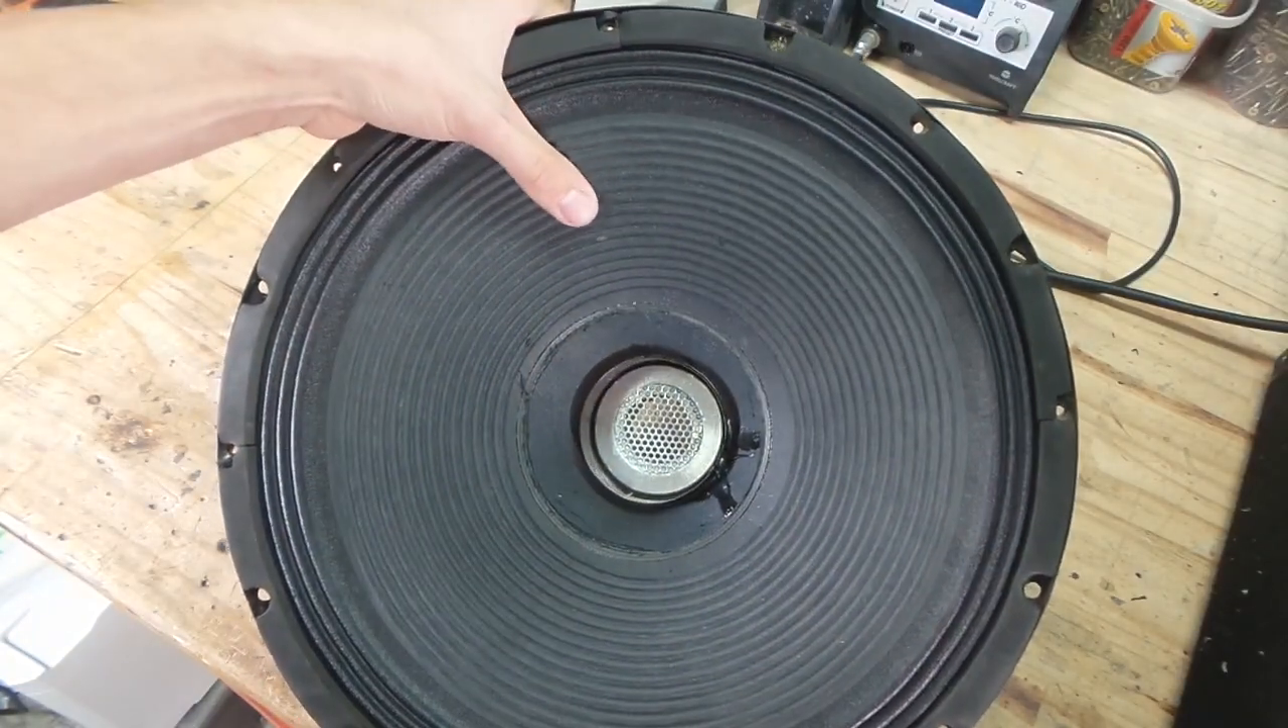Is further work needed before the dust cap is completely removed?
No.